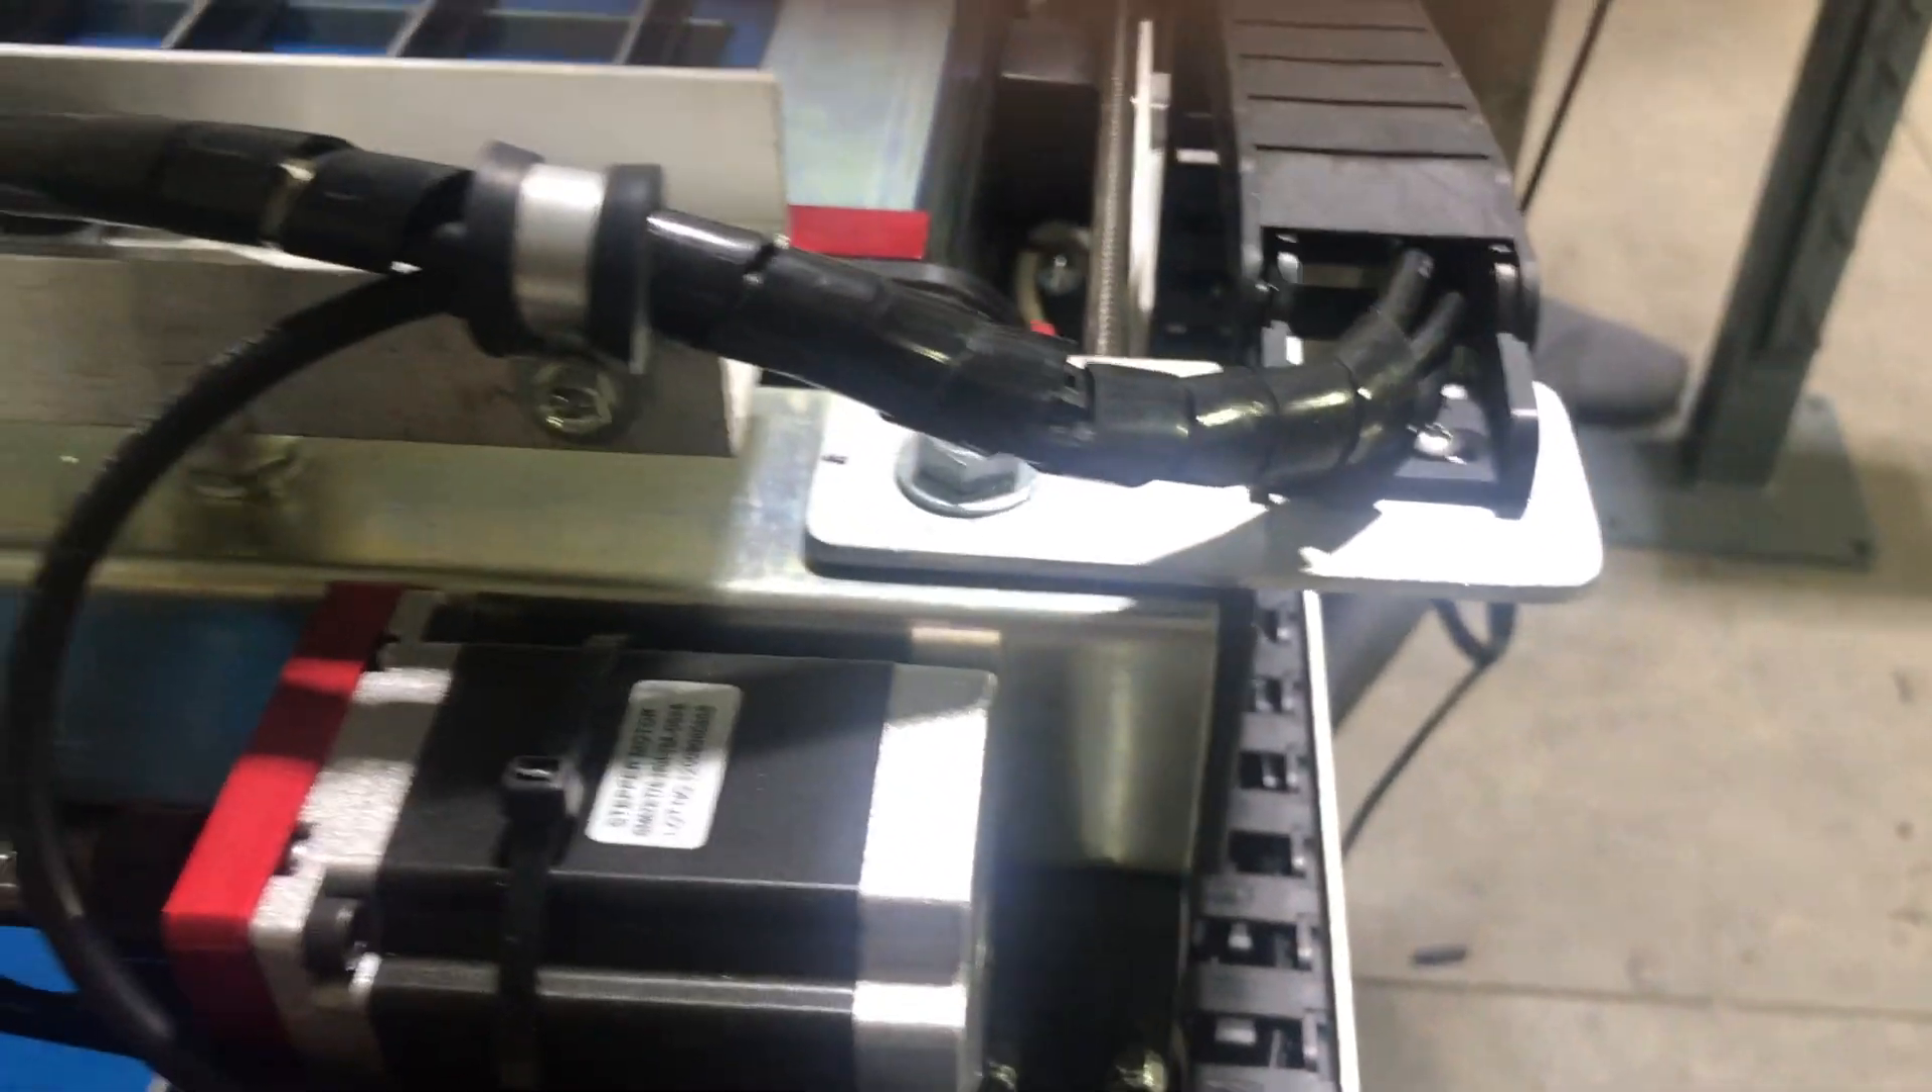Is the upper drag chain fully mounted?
Yes.